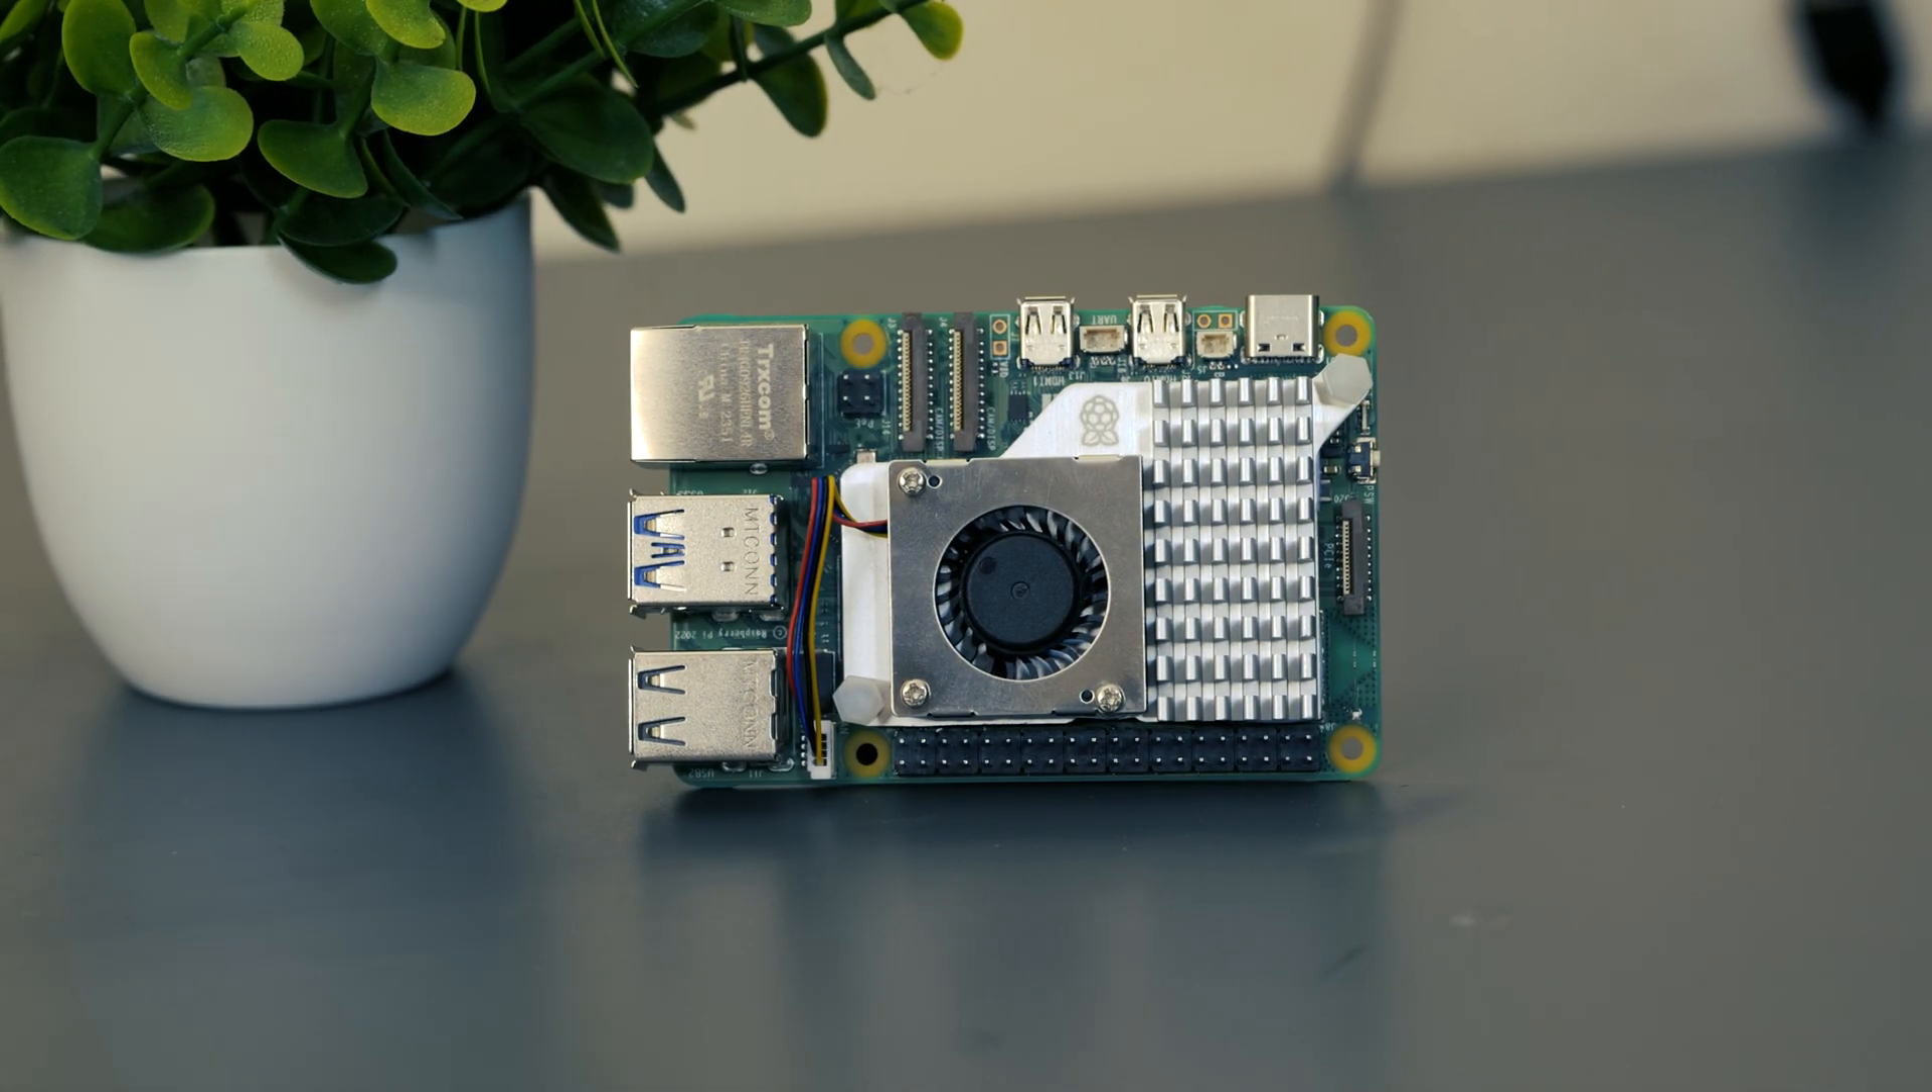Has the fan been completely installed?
Yes.